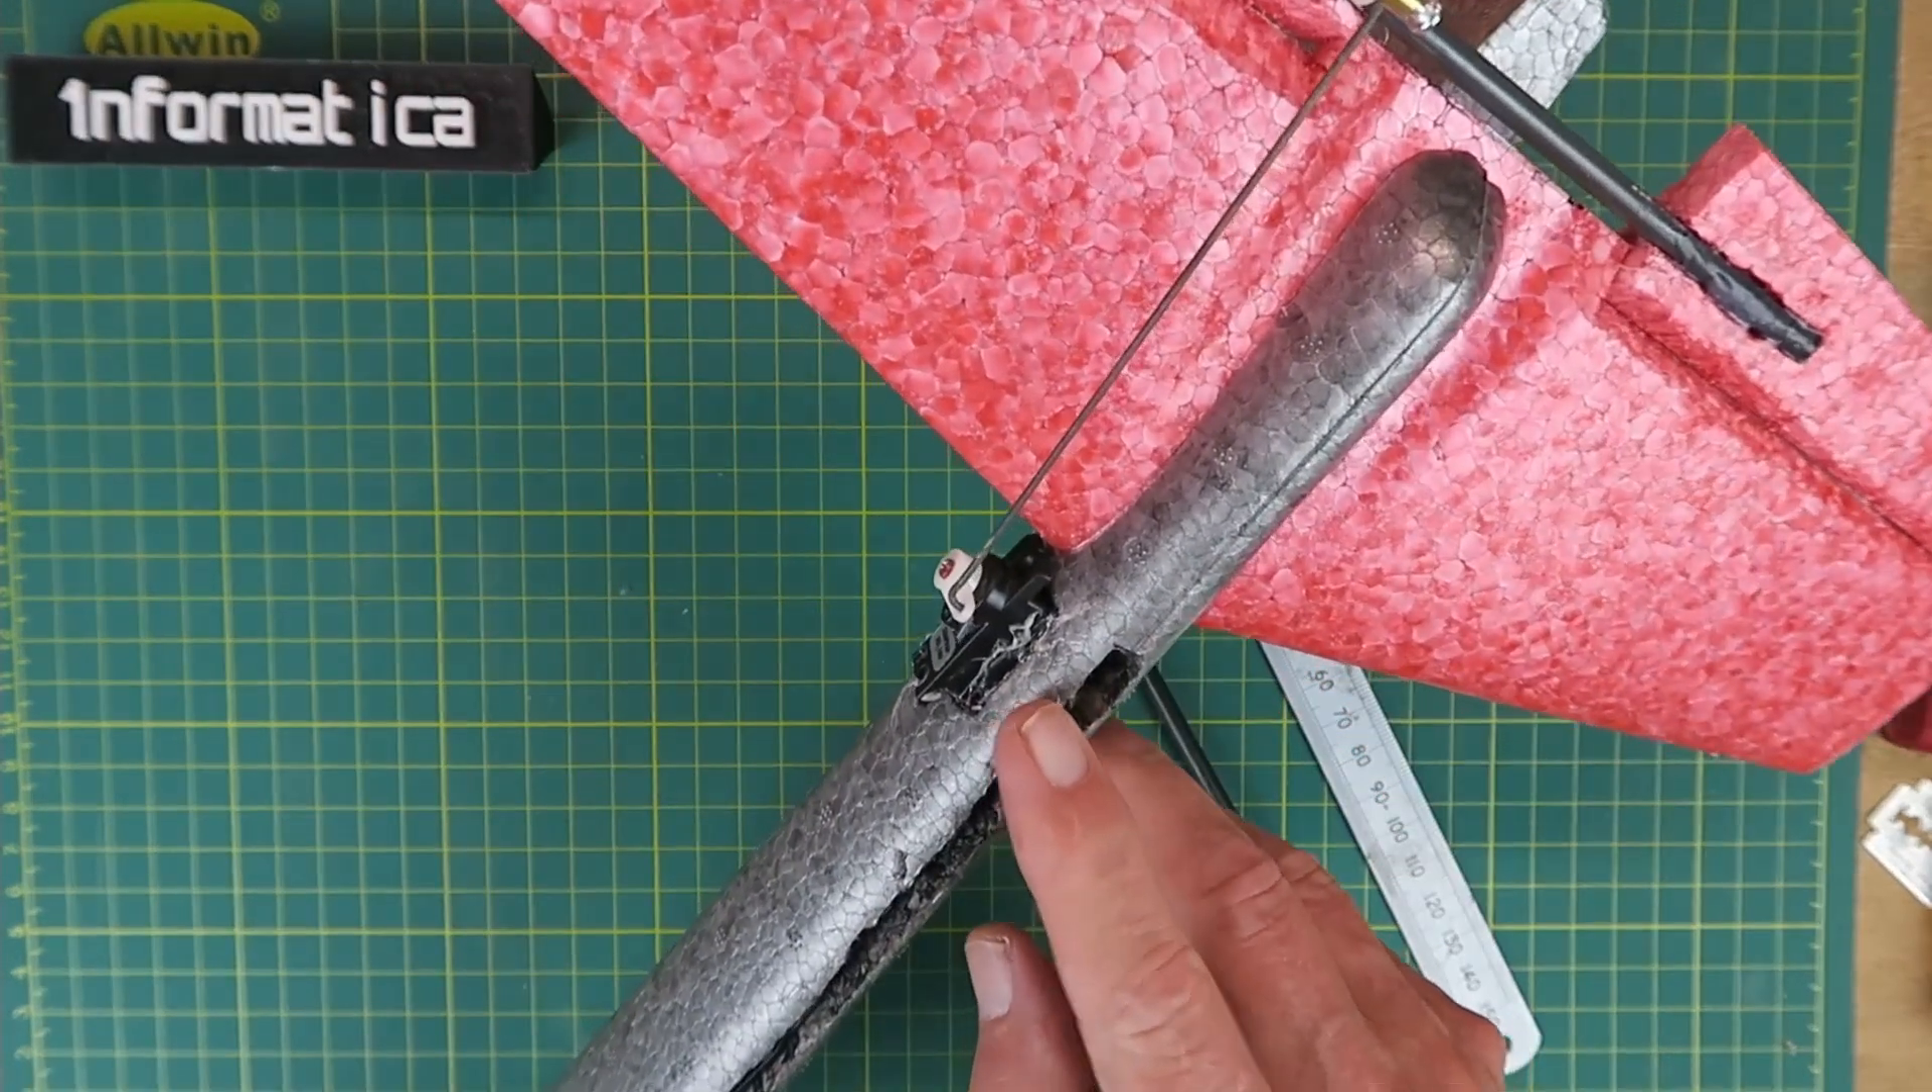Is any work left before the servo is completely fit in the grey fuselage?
No.